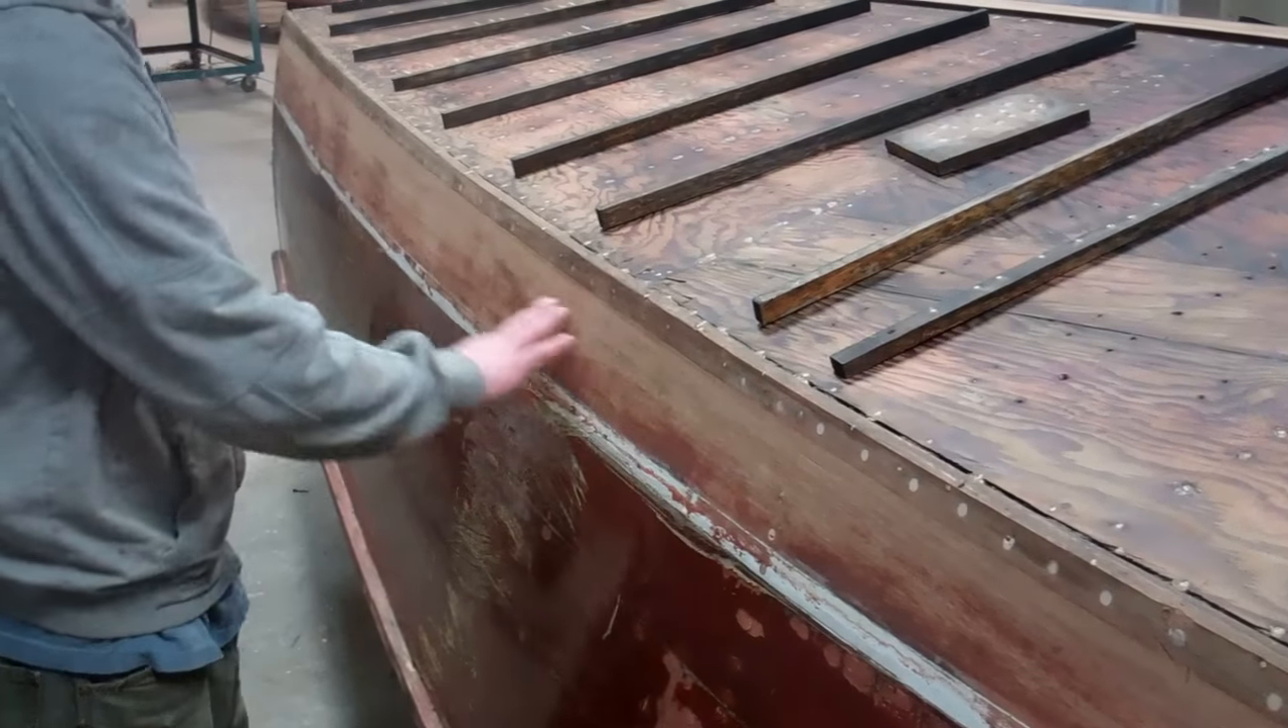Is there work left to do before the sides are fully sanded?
Yes.